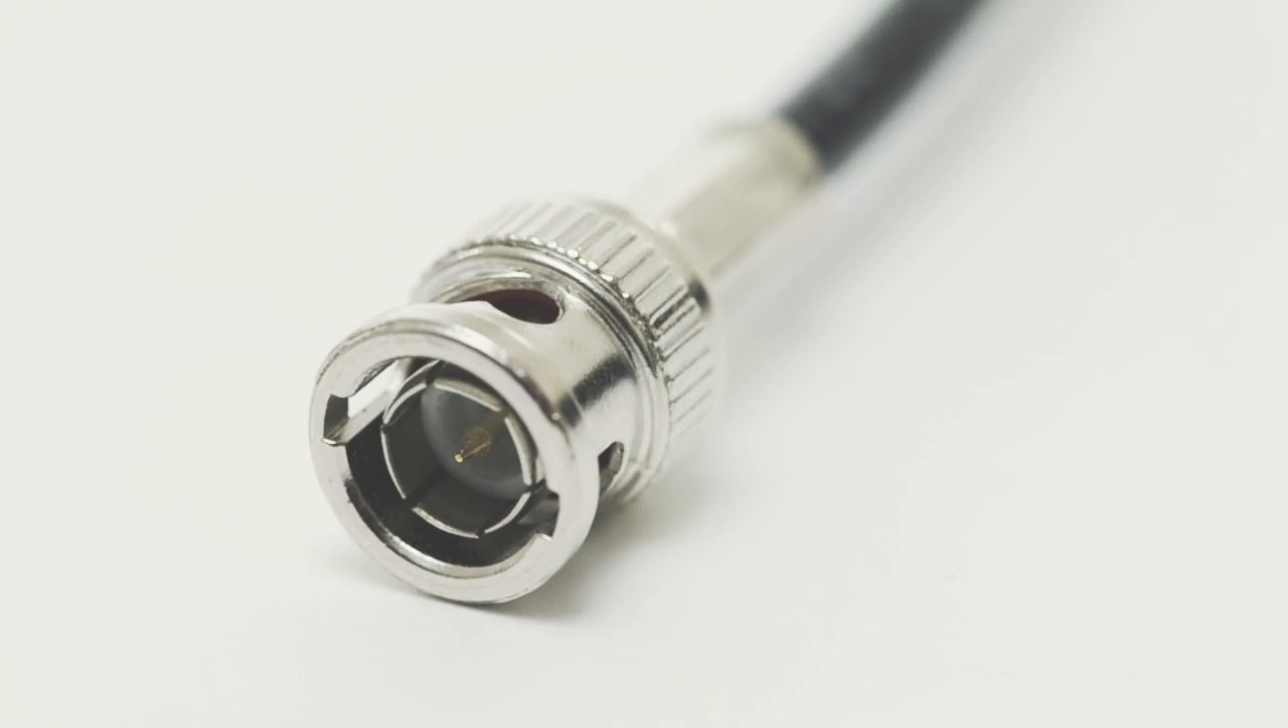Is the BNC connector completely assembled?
Yes.